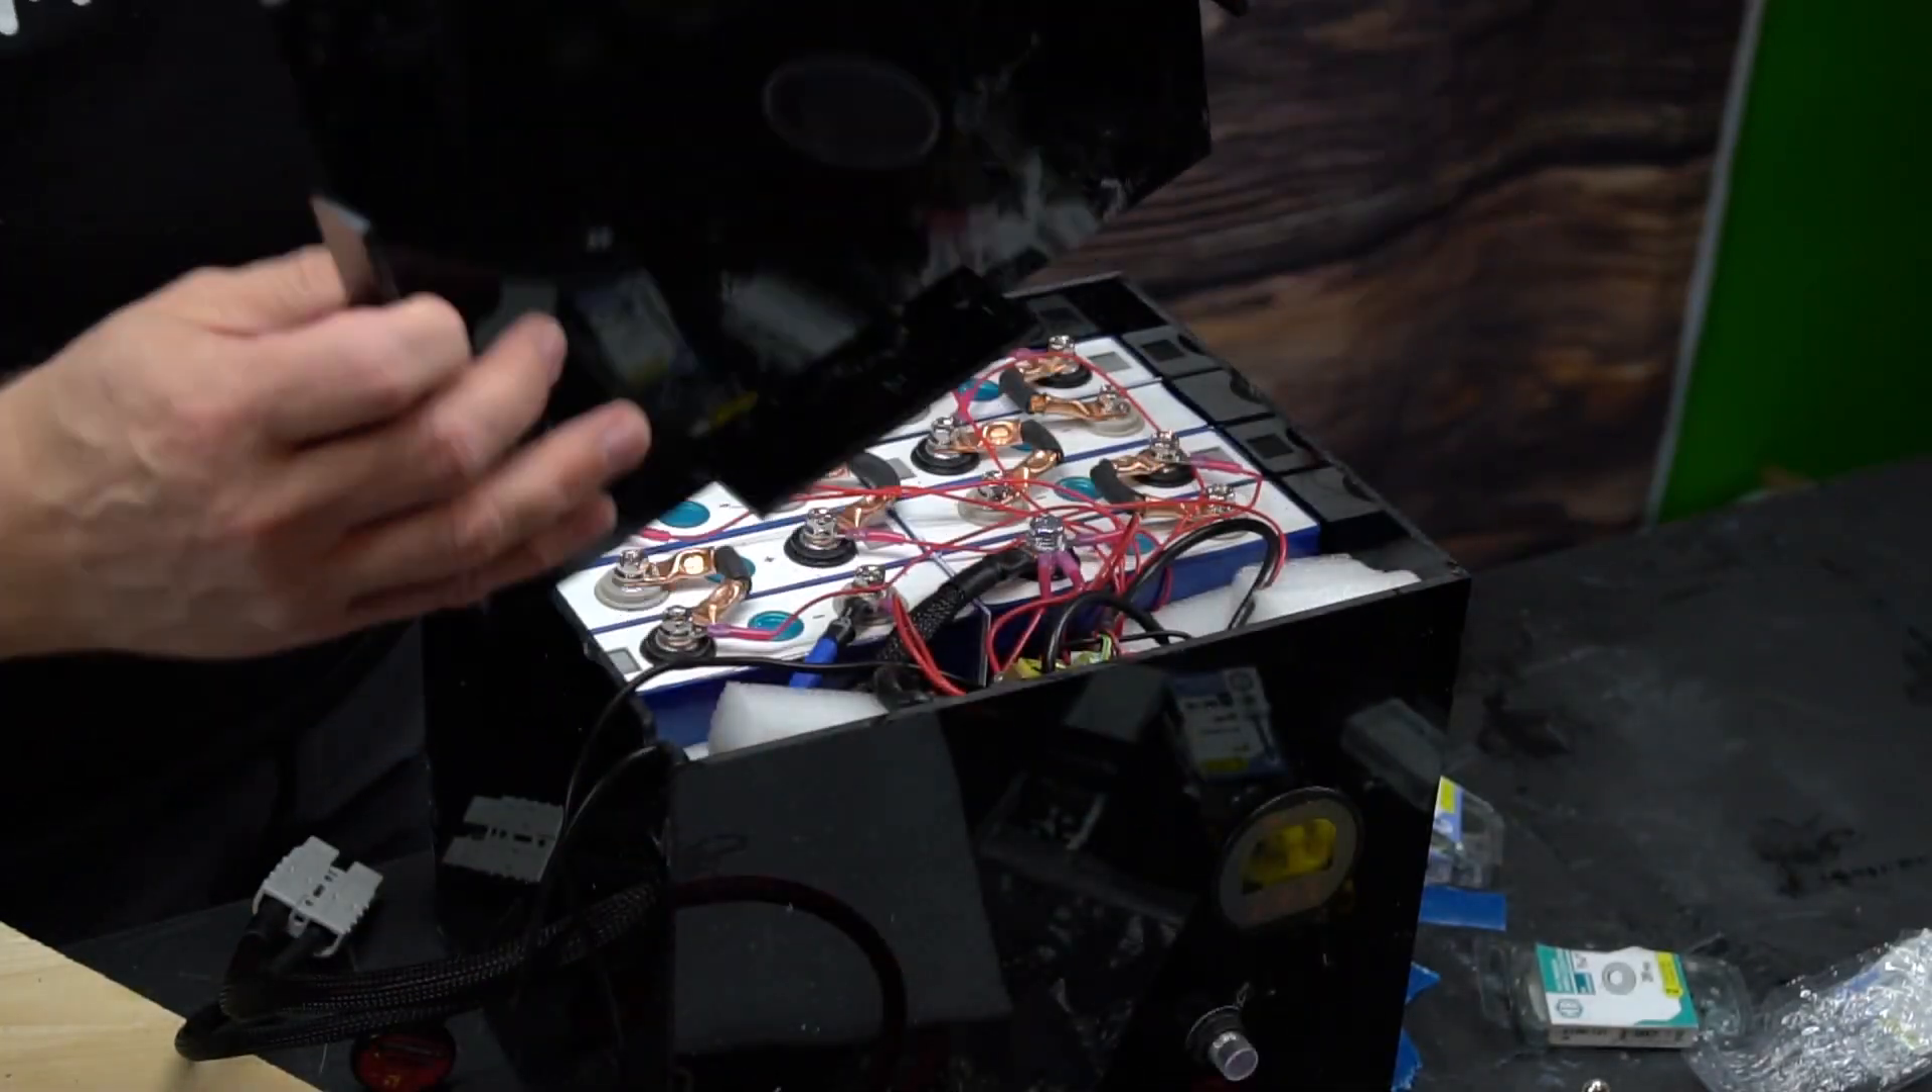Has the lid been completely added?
No.